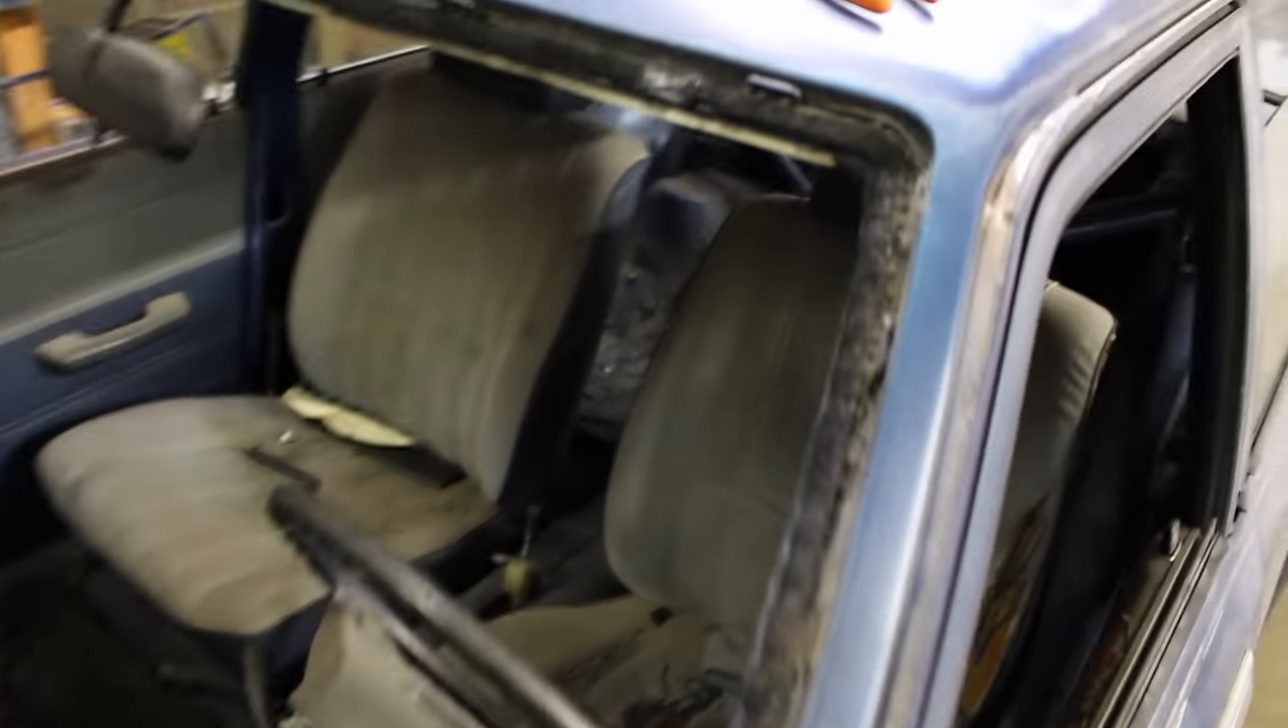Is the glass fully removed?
Yes.